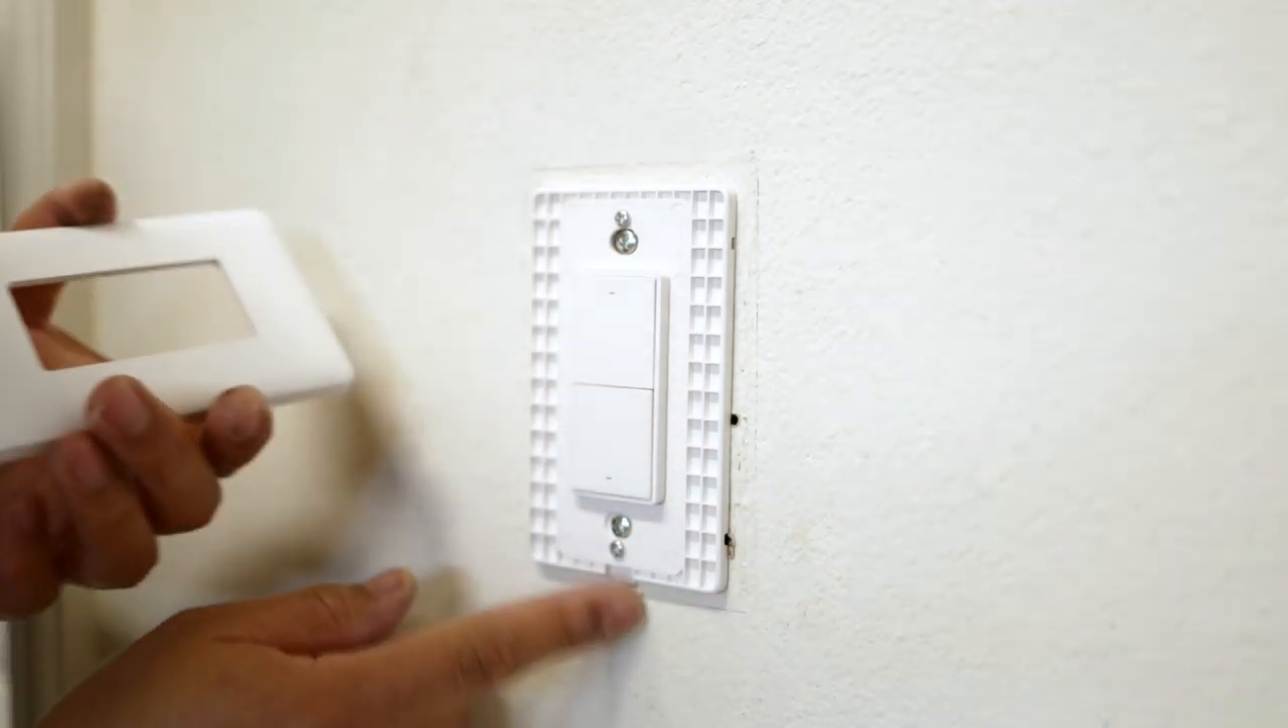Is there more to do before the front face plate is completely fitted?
Yes.